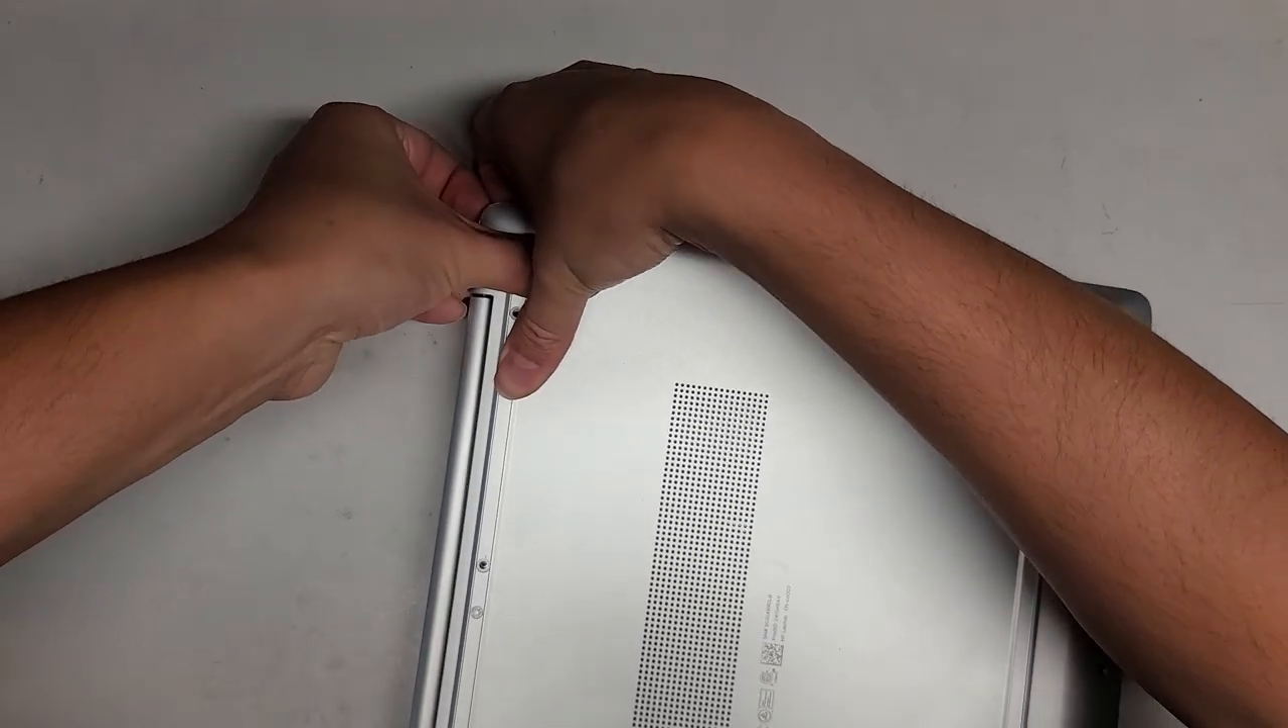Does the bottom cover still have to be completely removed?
Yes.